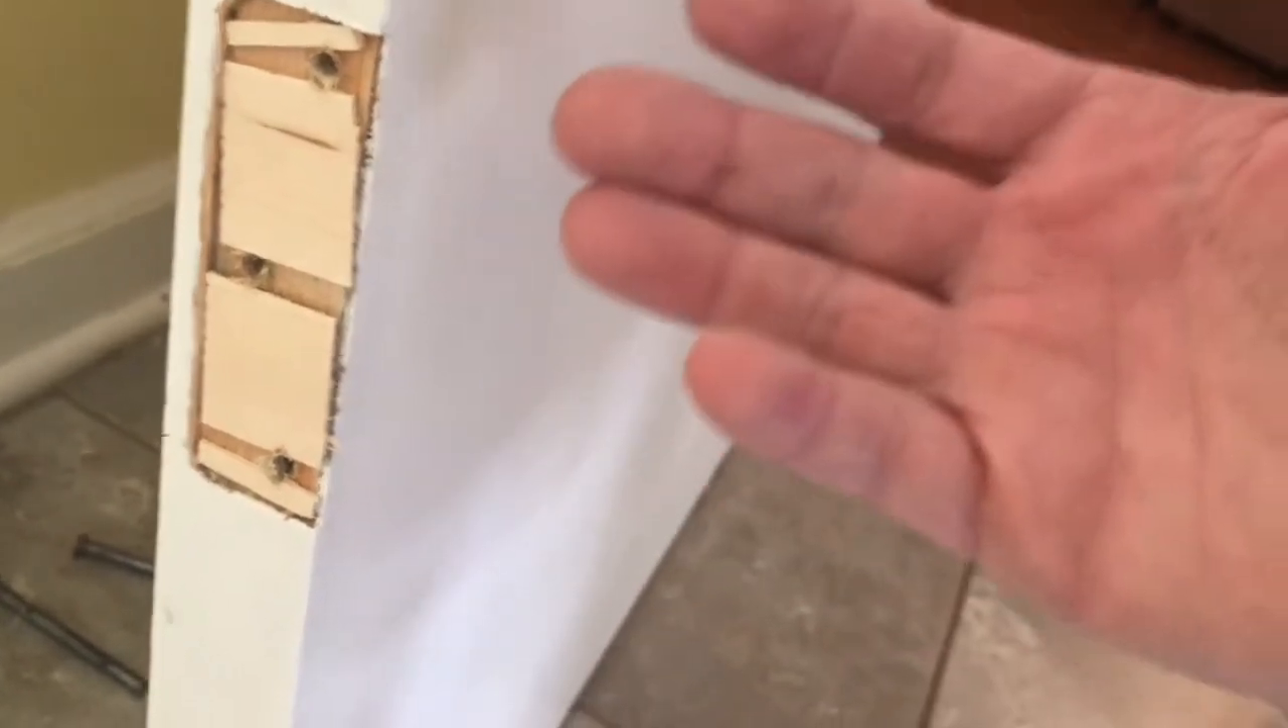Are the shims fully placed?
Yes.